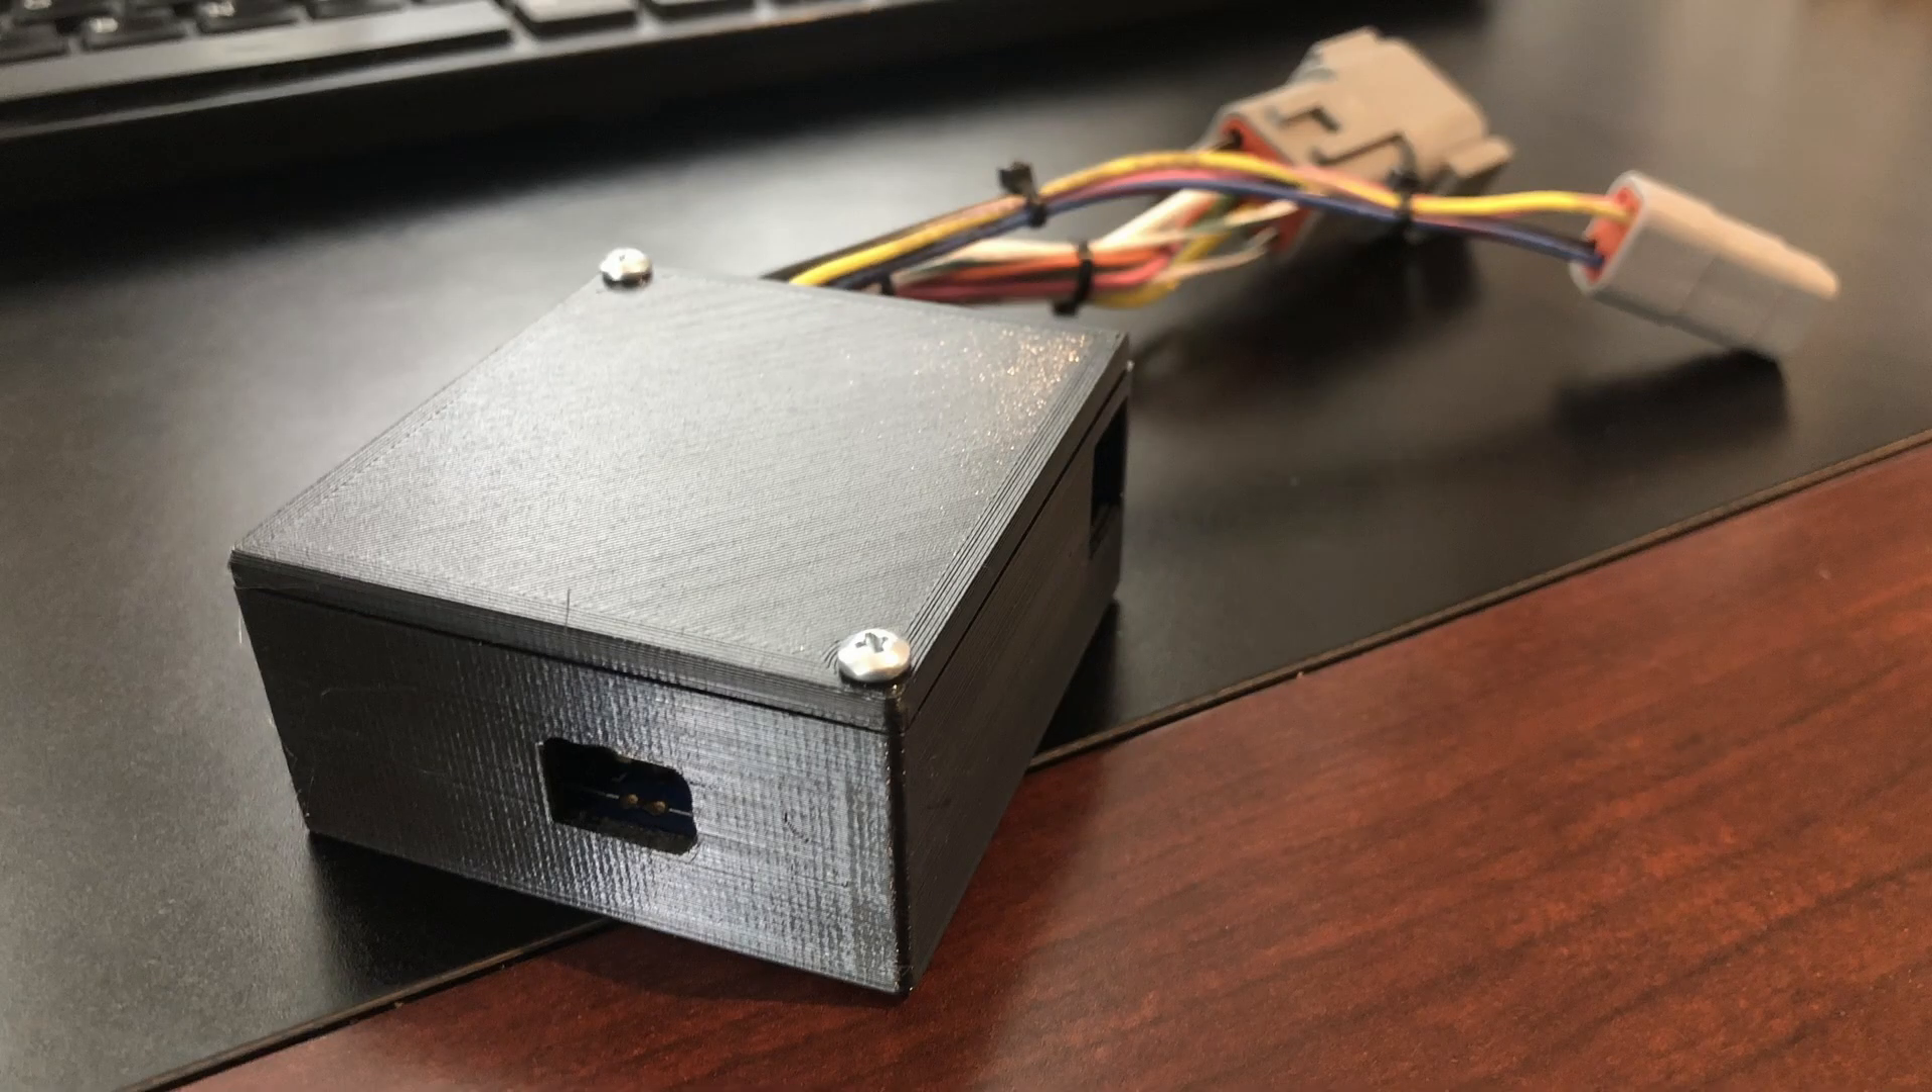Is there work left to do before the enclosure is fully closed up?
No.